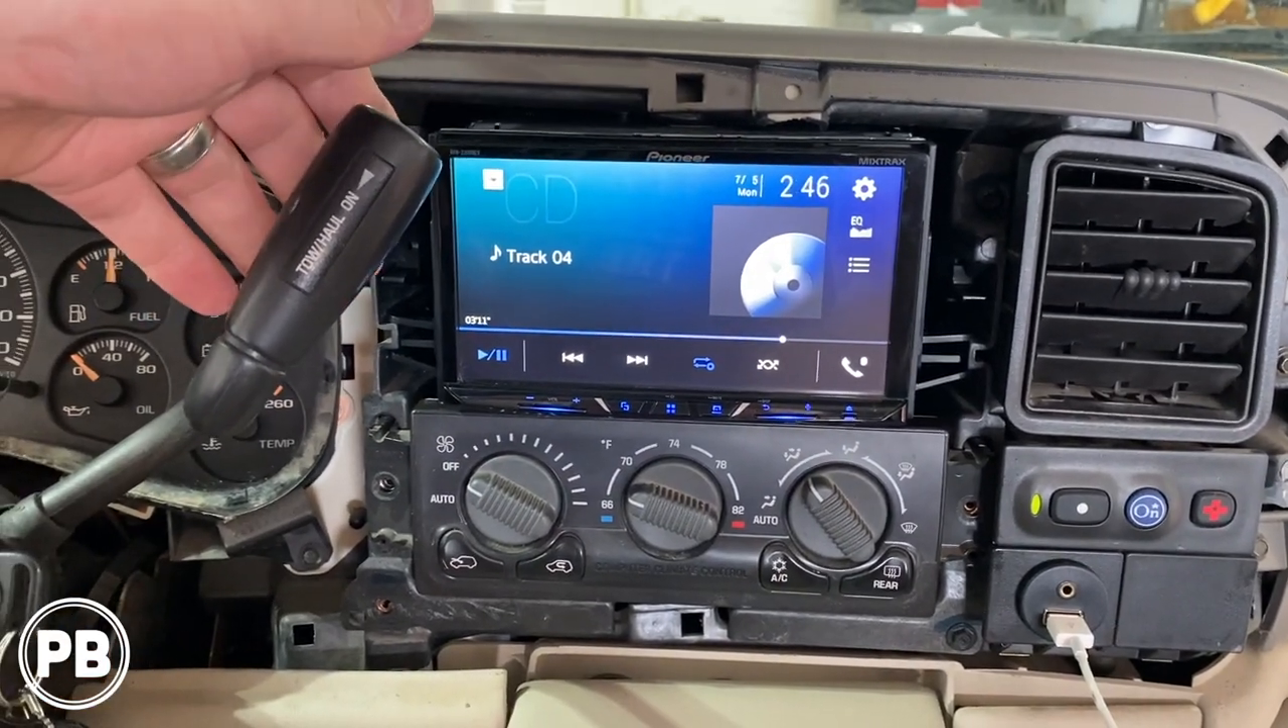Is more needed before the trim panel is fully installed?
Yes.